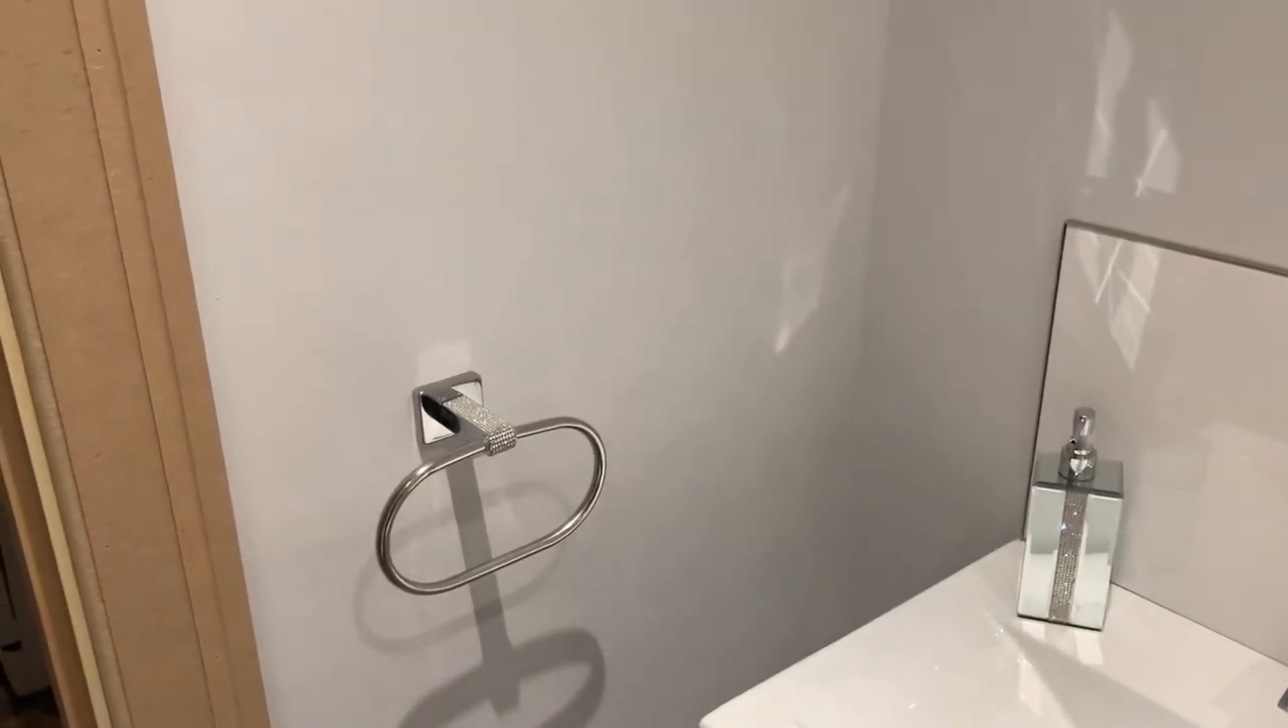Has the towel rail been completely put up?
Yes.